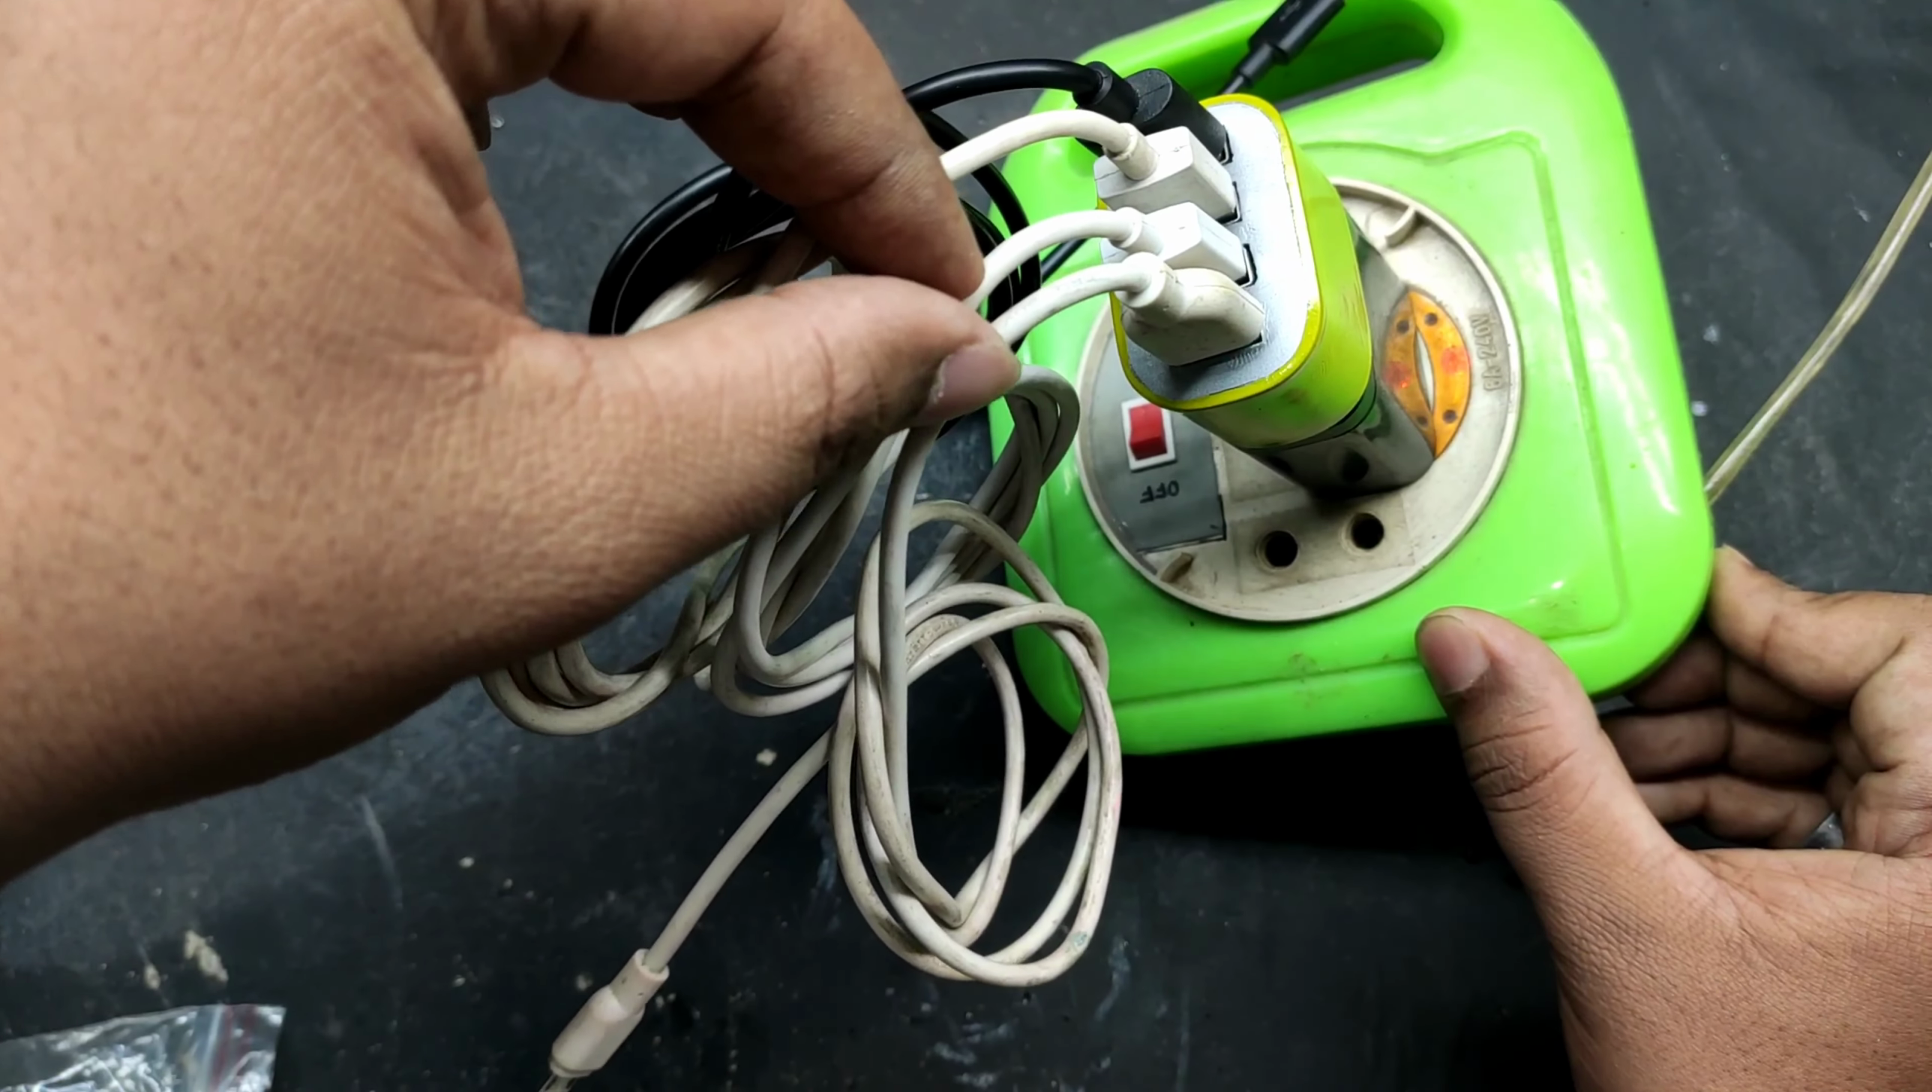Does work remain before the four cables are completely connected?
No.